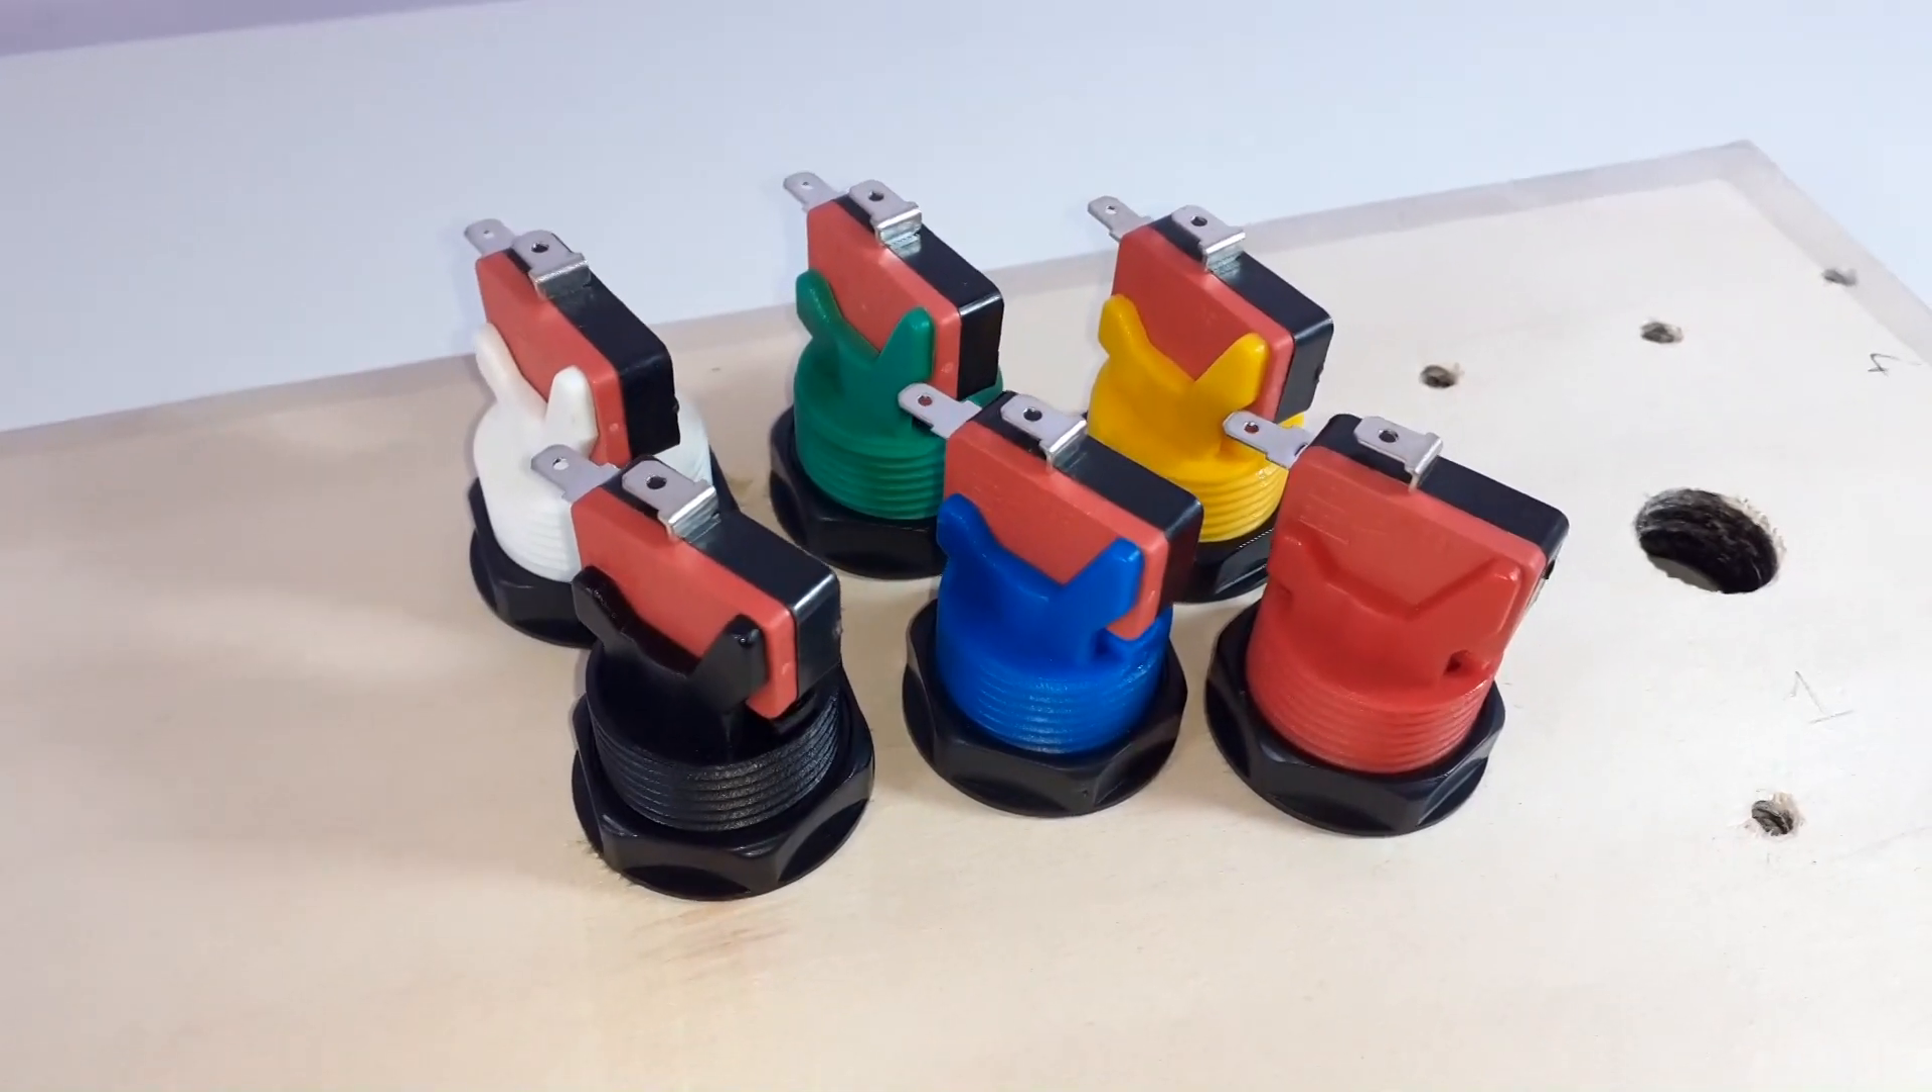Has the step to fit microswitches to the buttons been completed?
Yes.